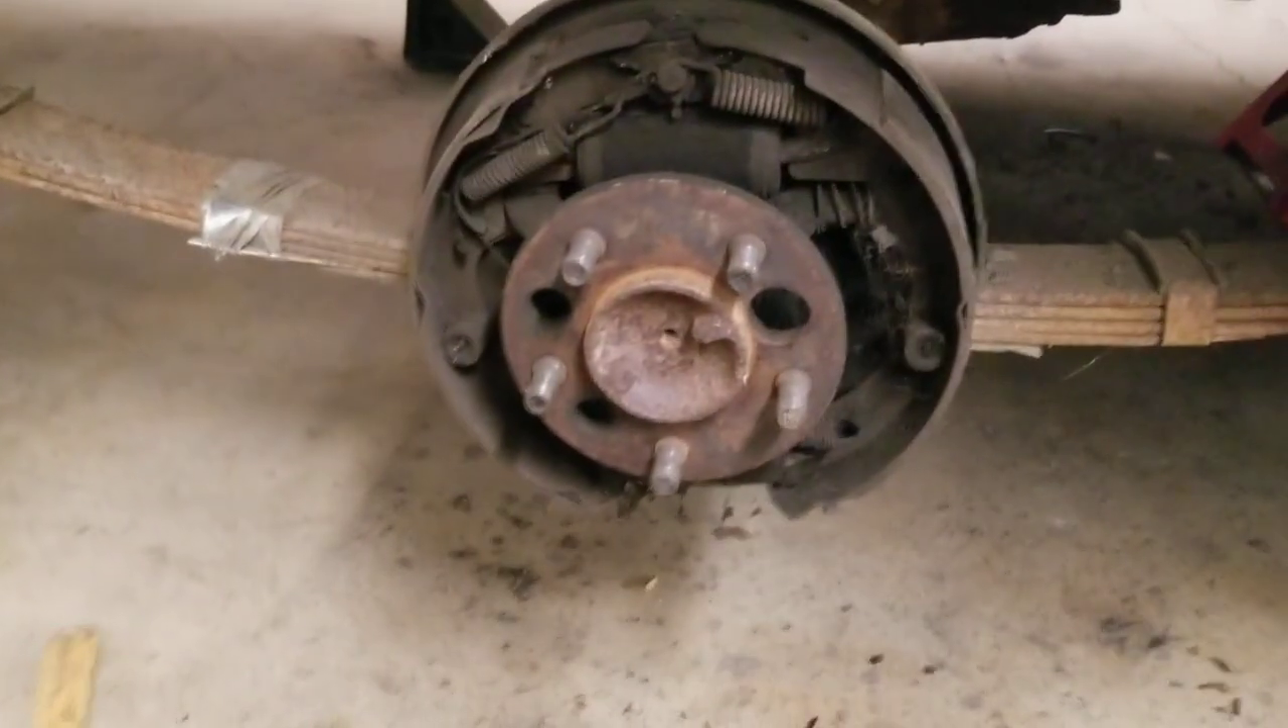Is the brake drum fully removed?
Yes.